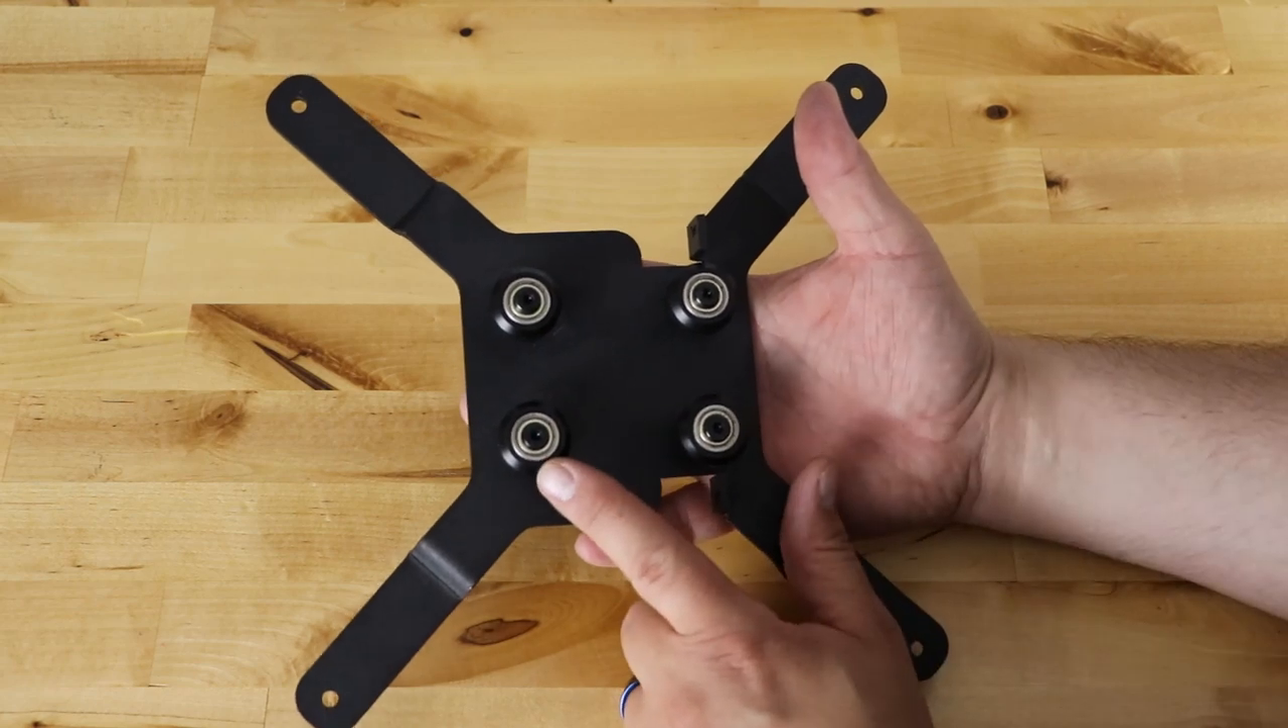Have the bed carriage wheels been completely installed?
Yes.